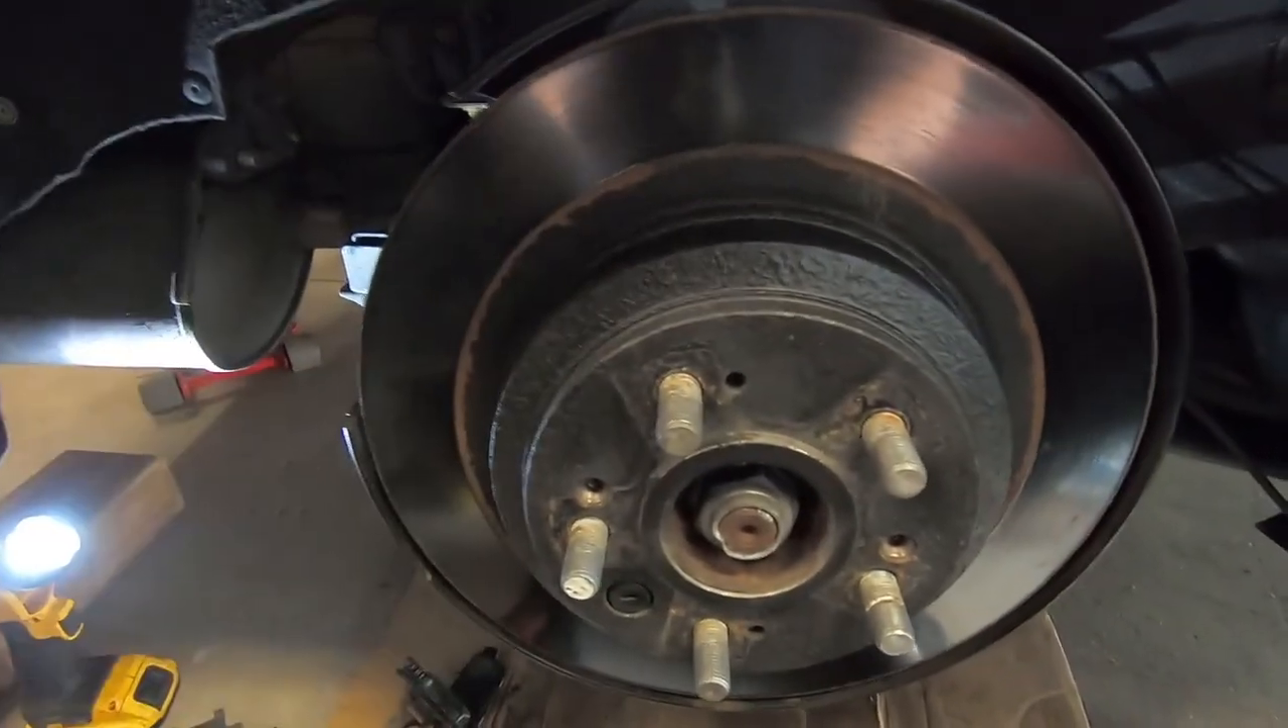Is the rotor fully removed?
No.